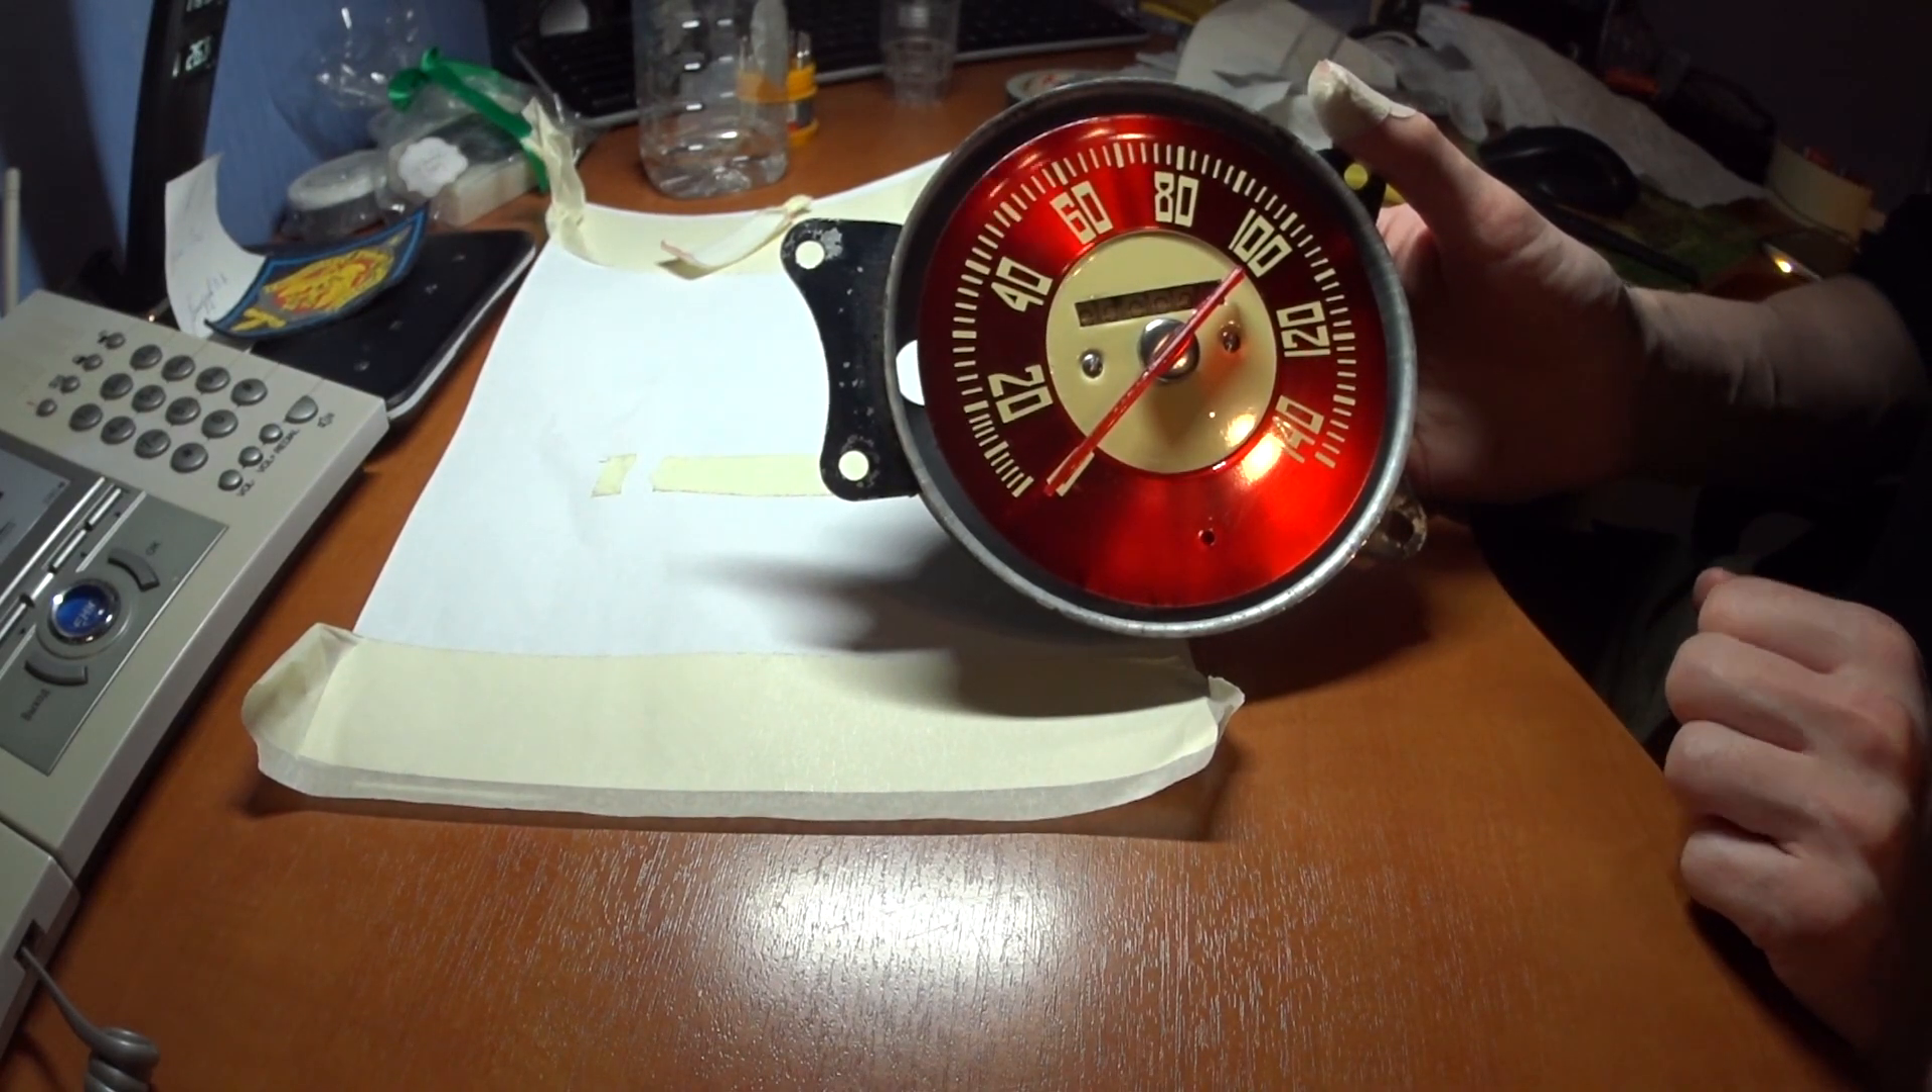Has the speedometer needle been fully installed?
Yes.